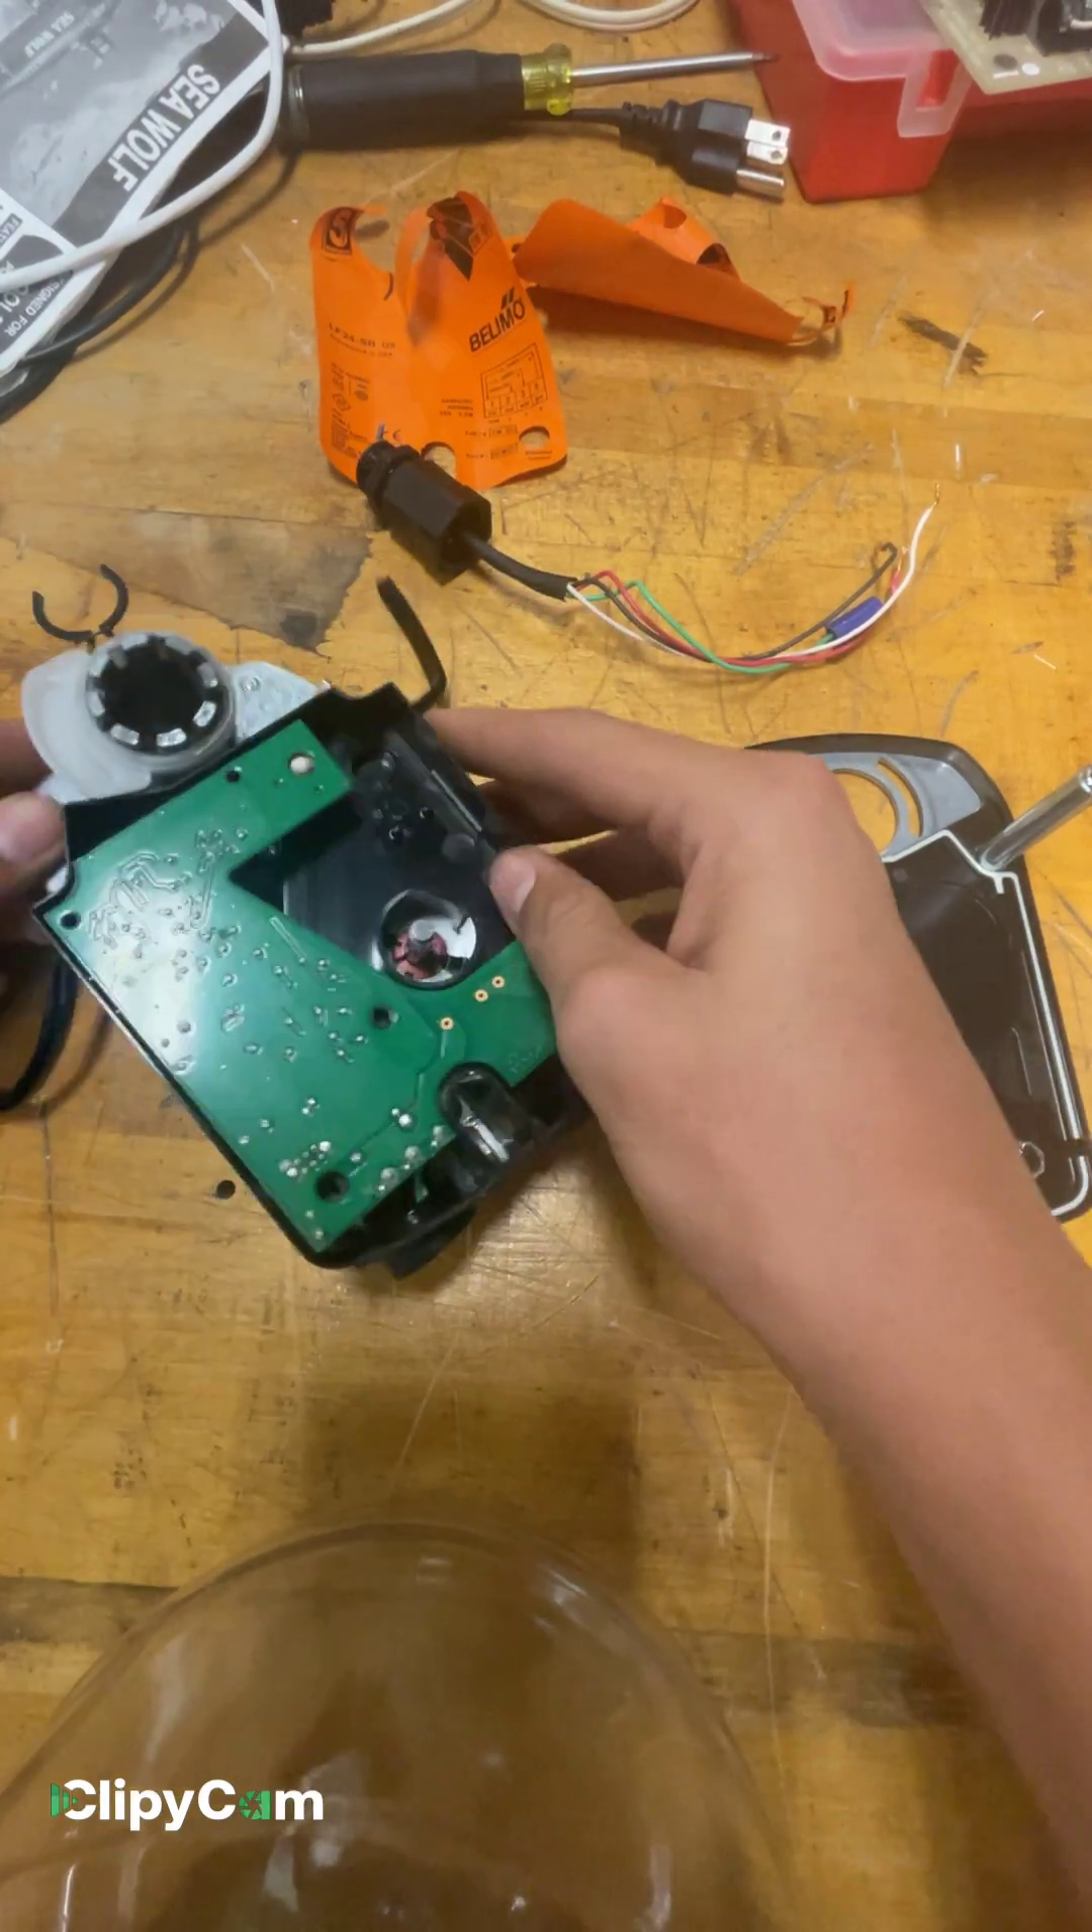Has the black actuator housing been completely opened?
Yes.